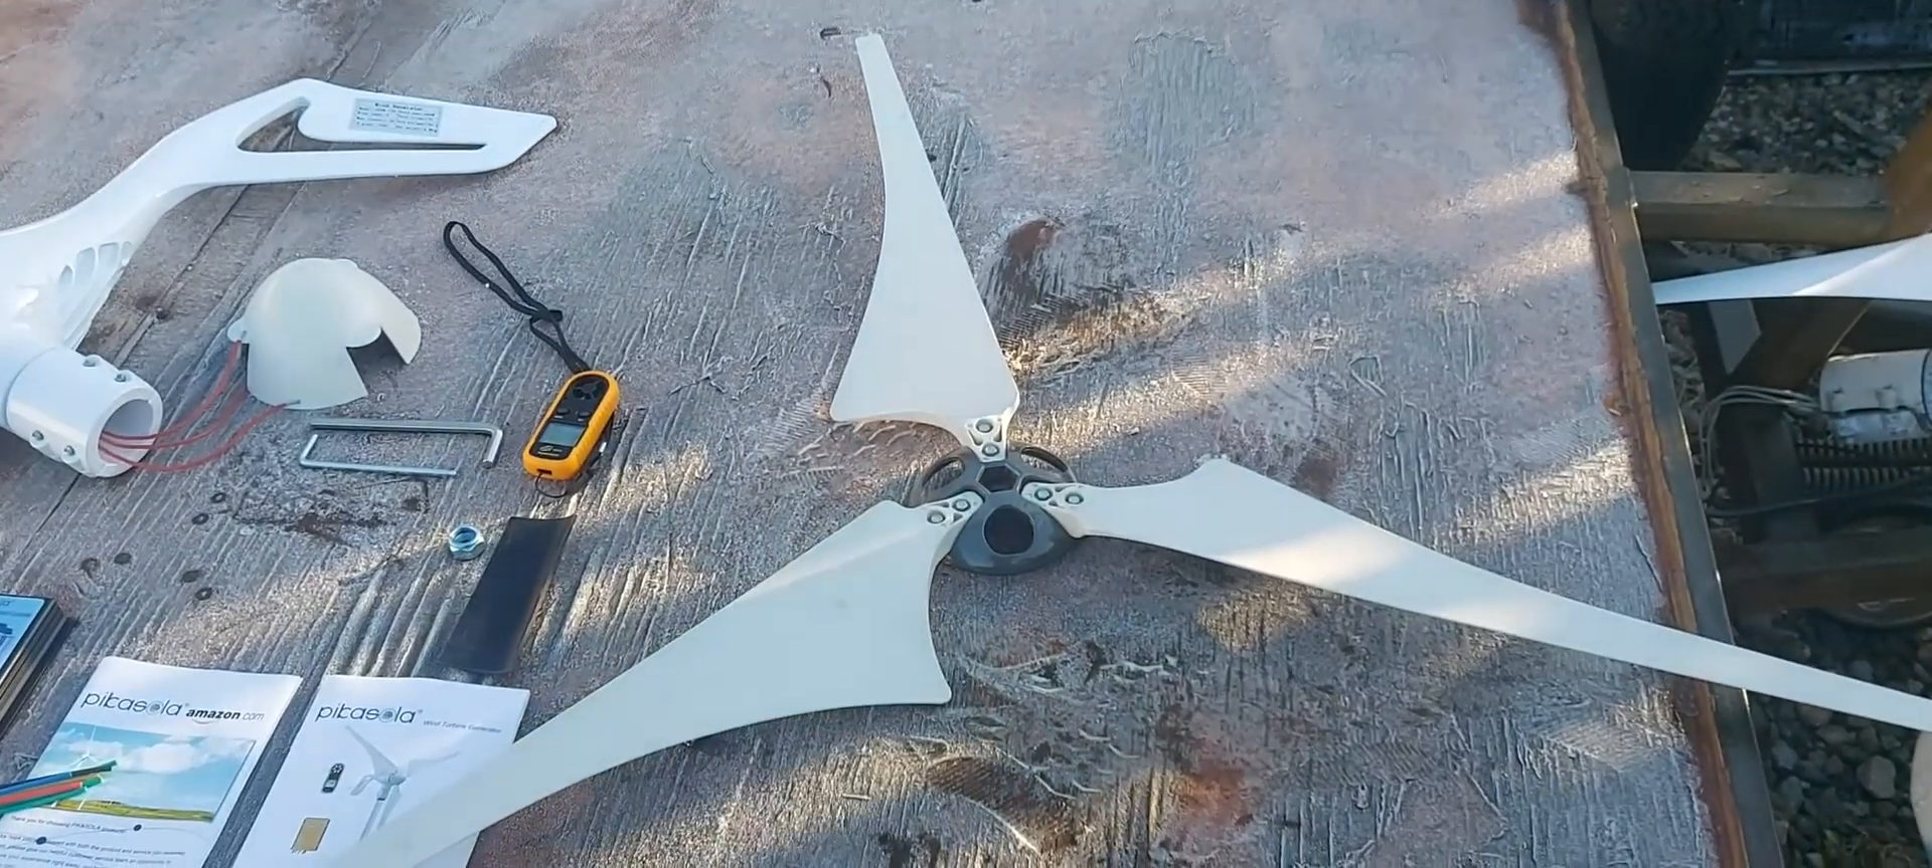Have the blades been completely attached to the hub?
Yes.